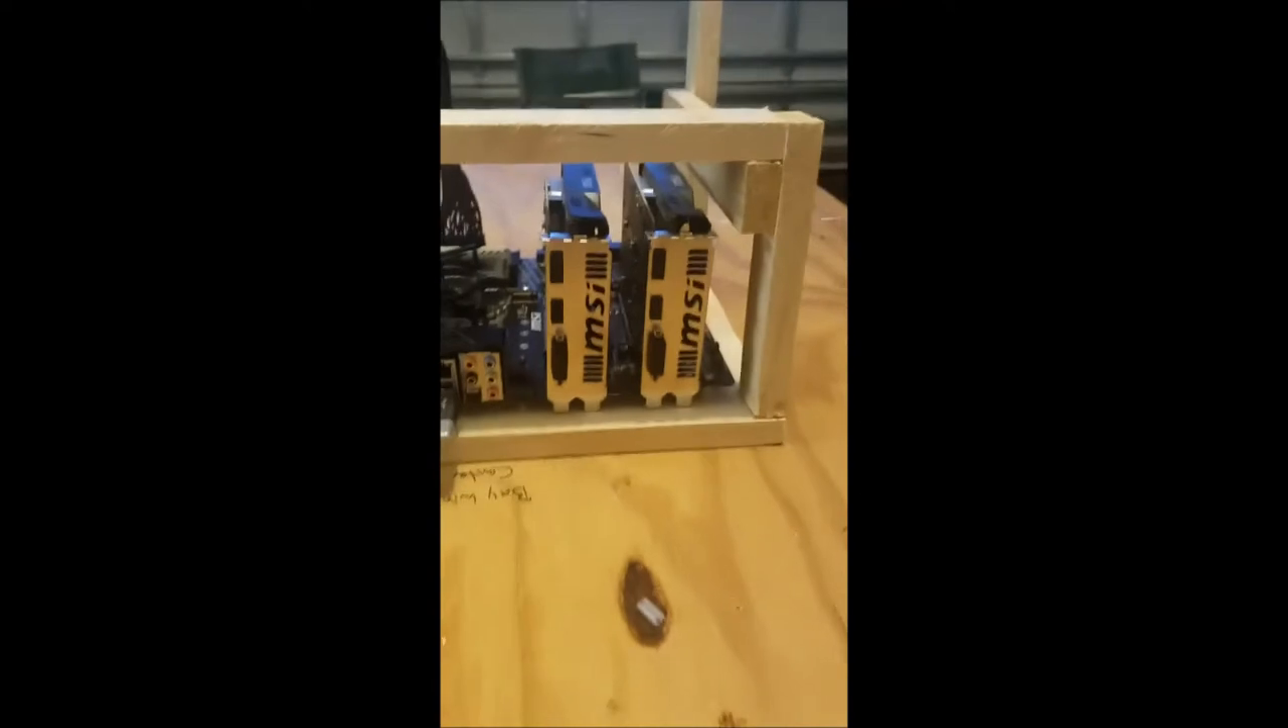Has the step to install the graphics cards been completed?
Yes.